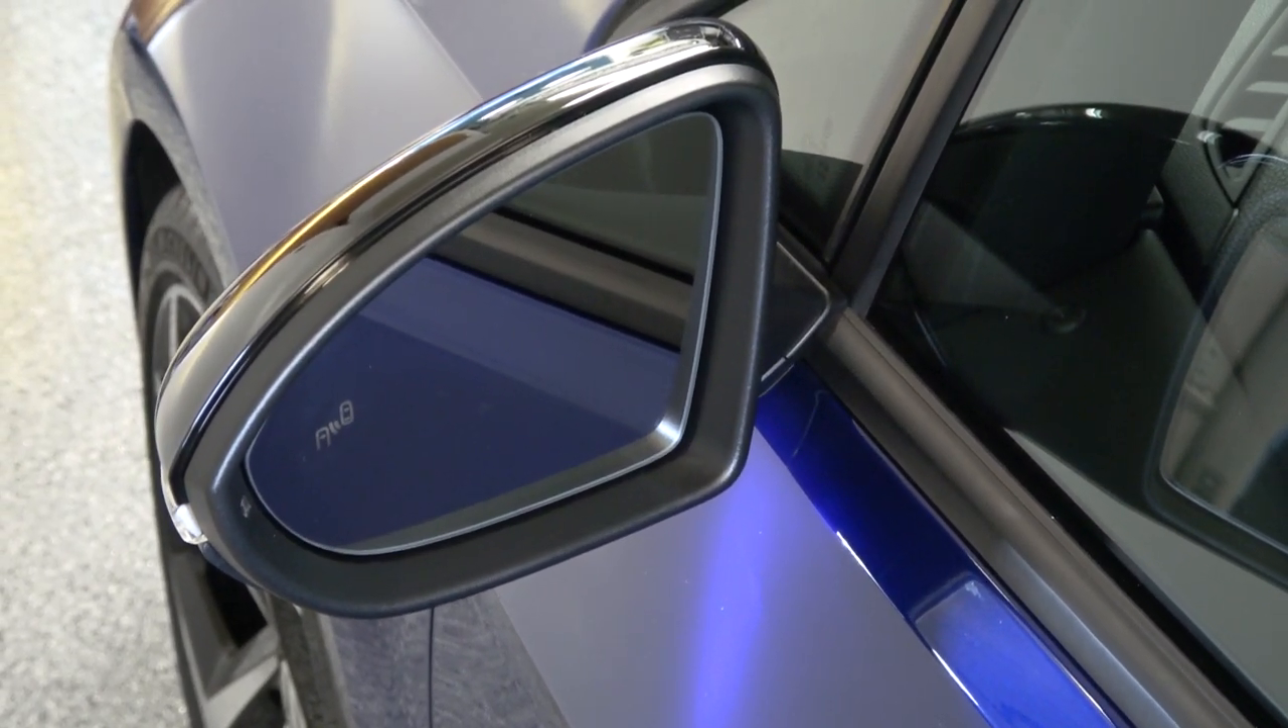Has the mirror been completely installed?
Yes.